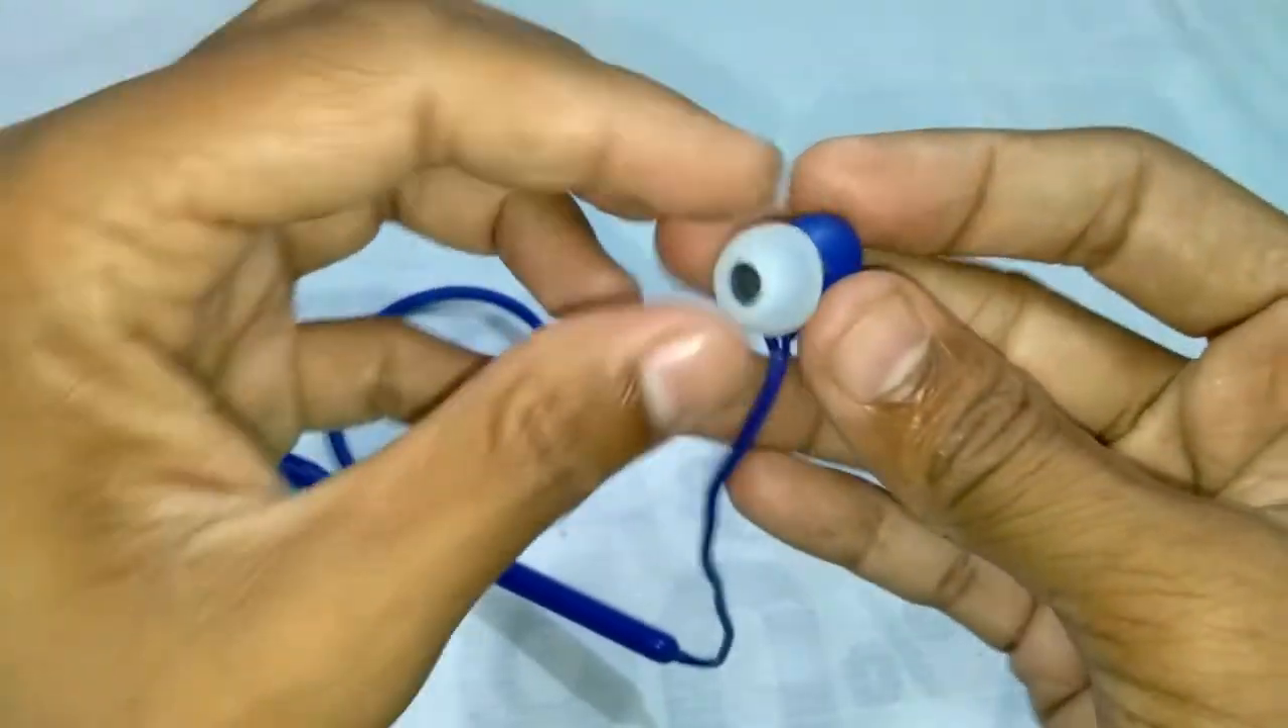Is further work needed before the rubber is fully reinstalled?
No.